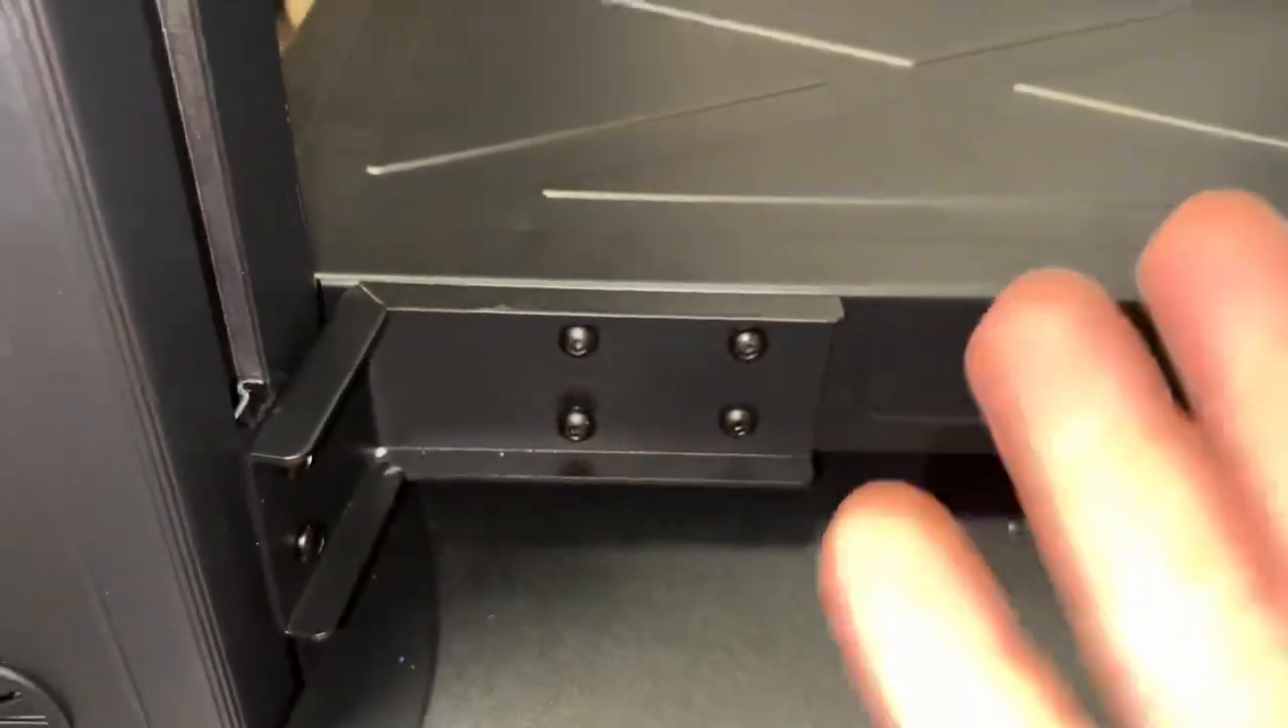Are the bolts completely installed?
Yes.